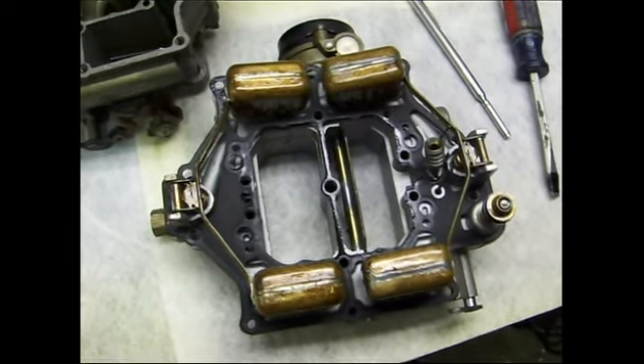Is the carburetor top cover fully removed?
Yes.